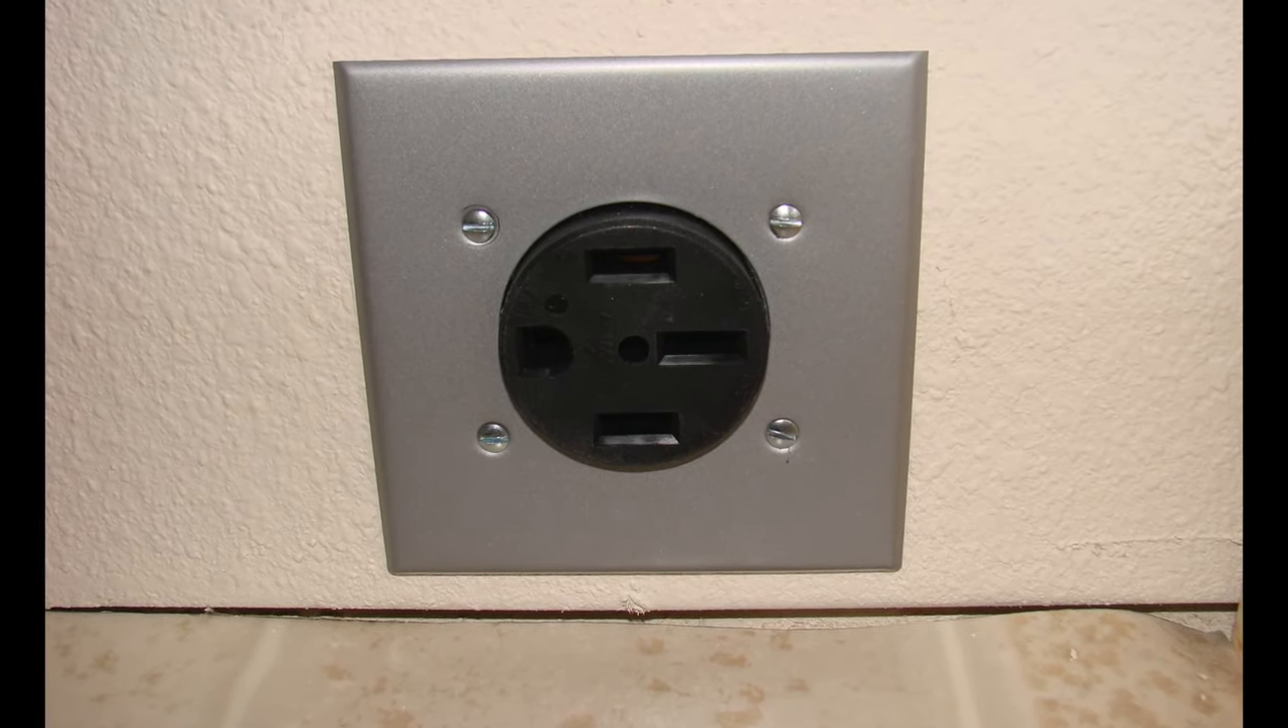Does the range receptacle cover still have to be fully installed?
No.